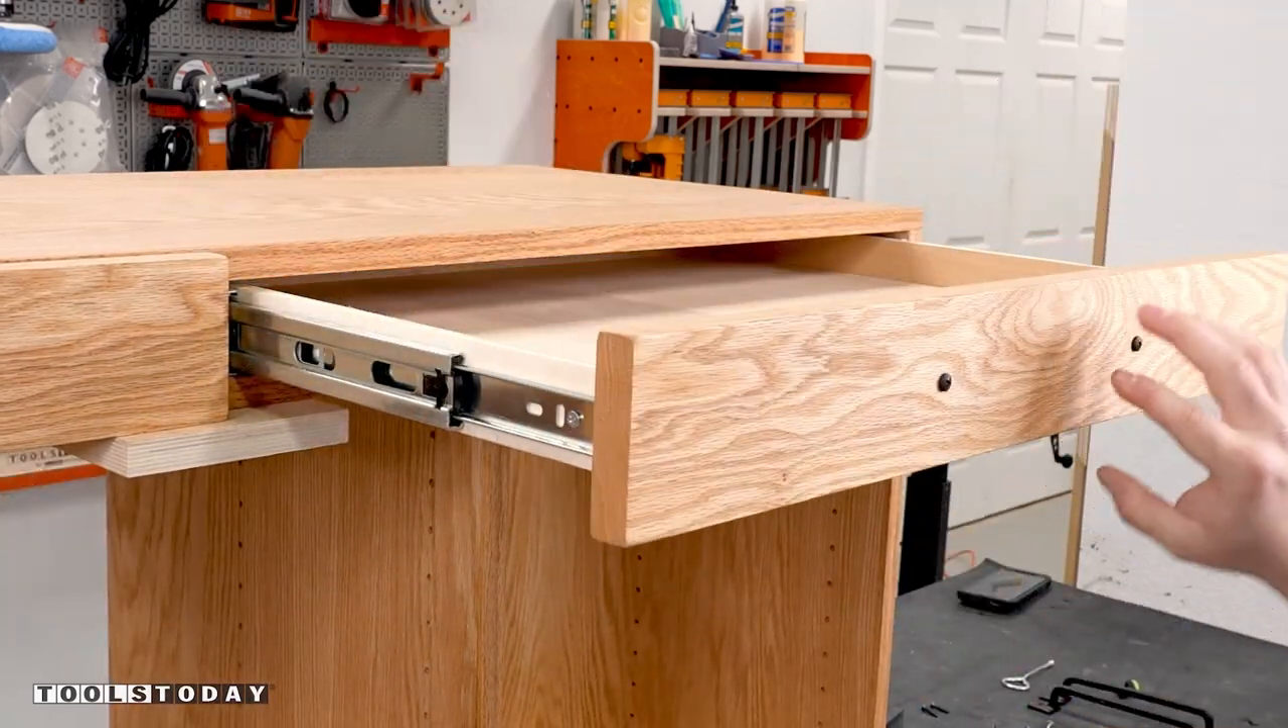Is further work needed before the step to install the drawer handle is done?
Yes.